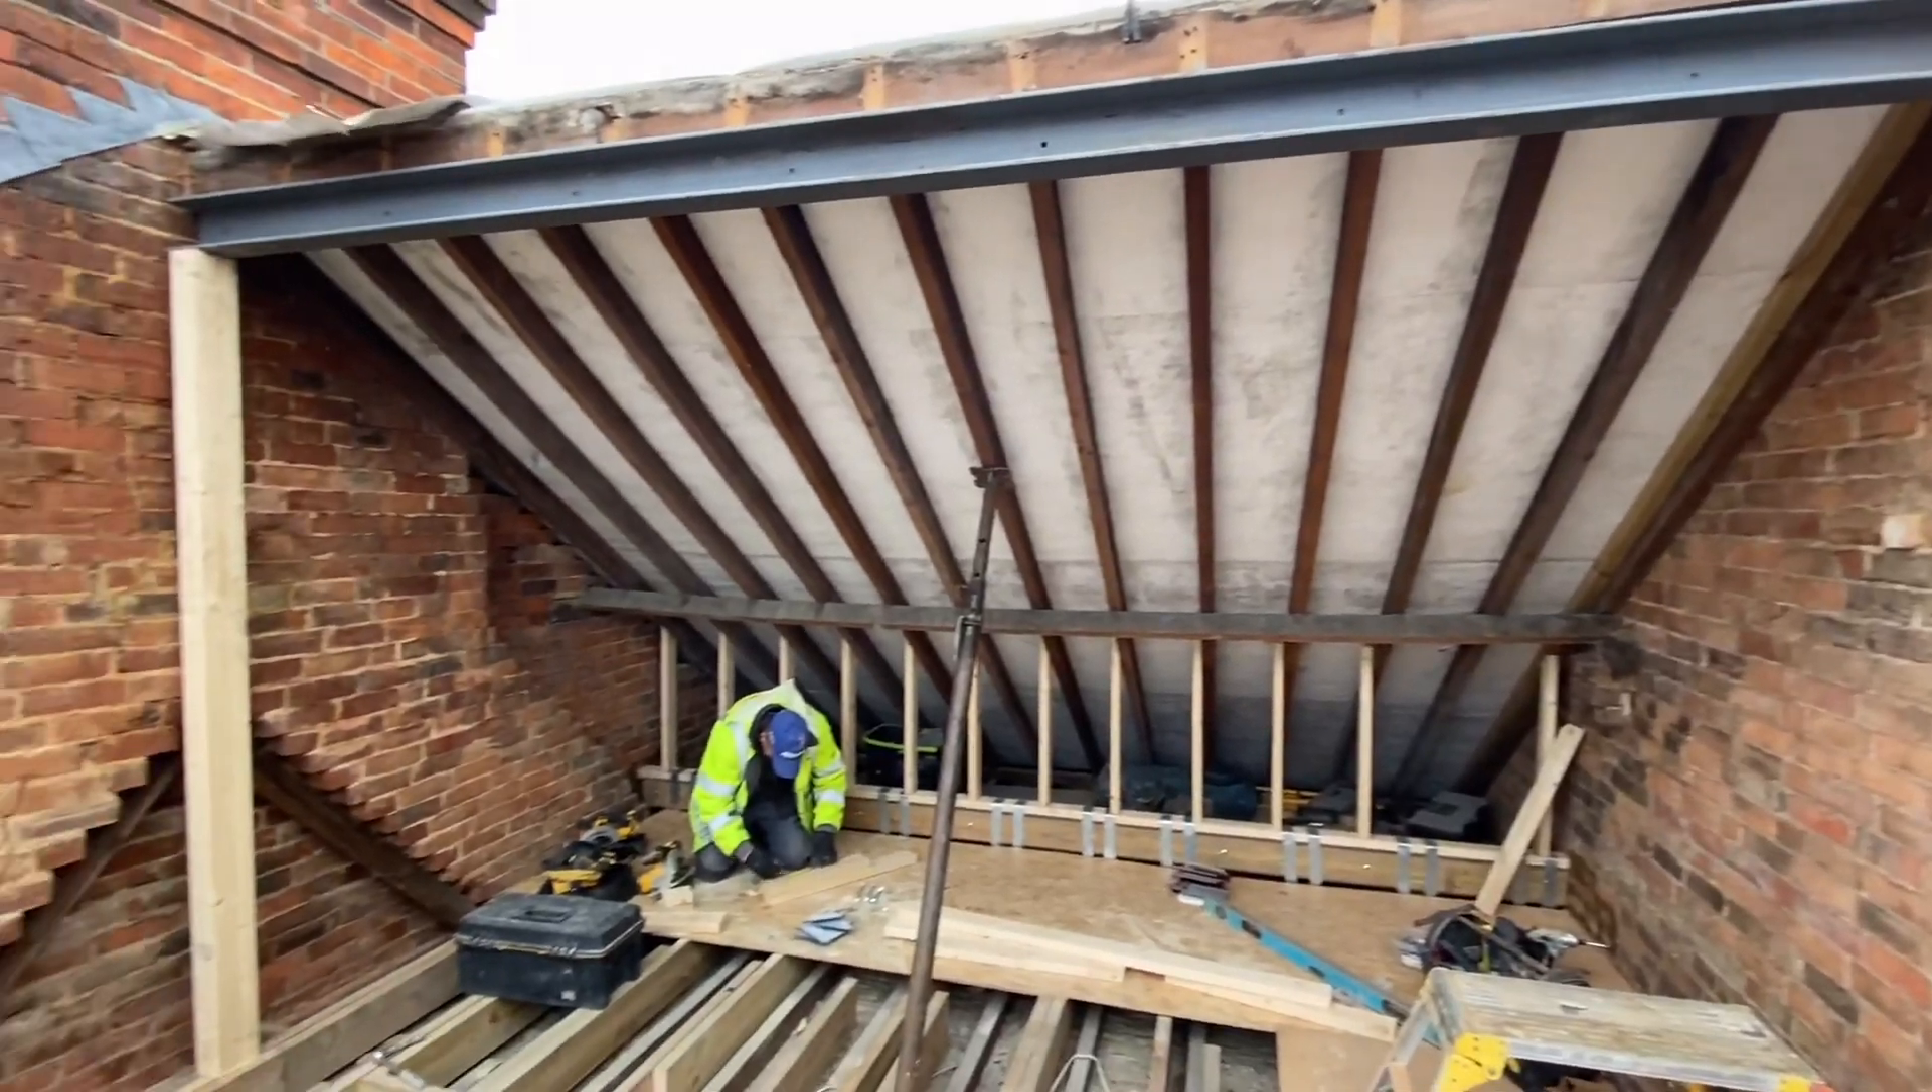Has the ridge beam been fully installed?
Yes.